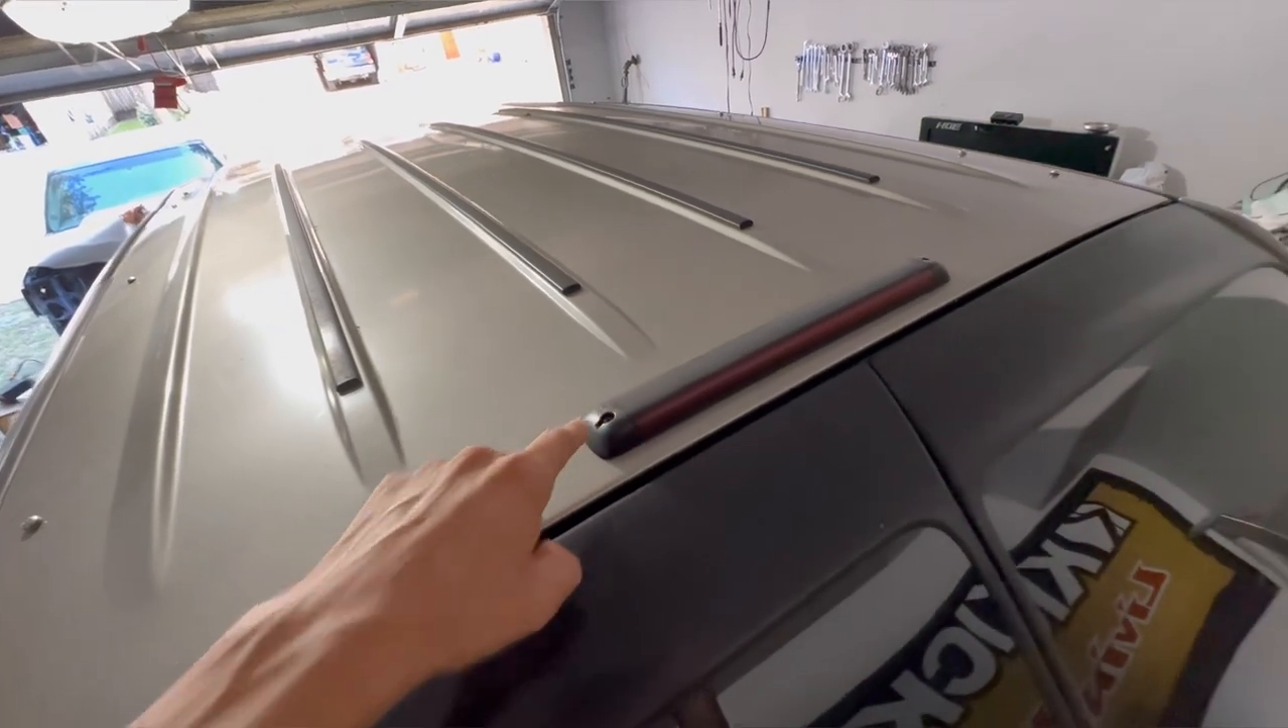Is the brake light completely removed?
No.